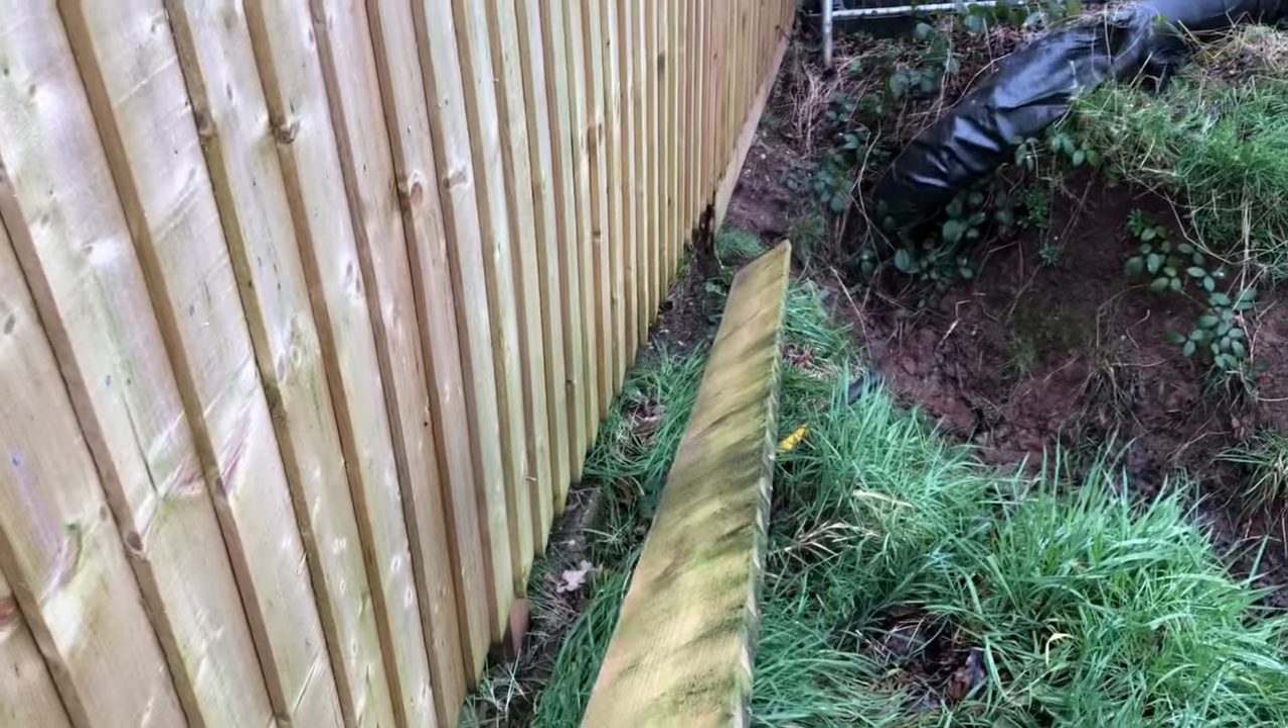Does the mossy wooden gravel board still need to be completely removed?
No.